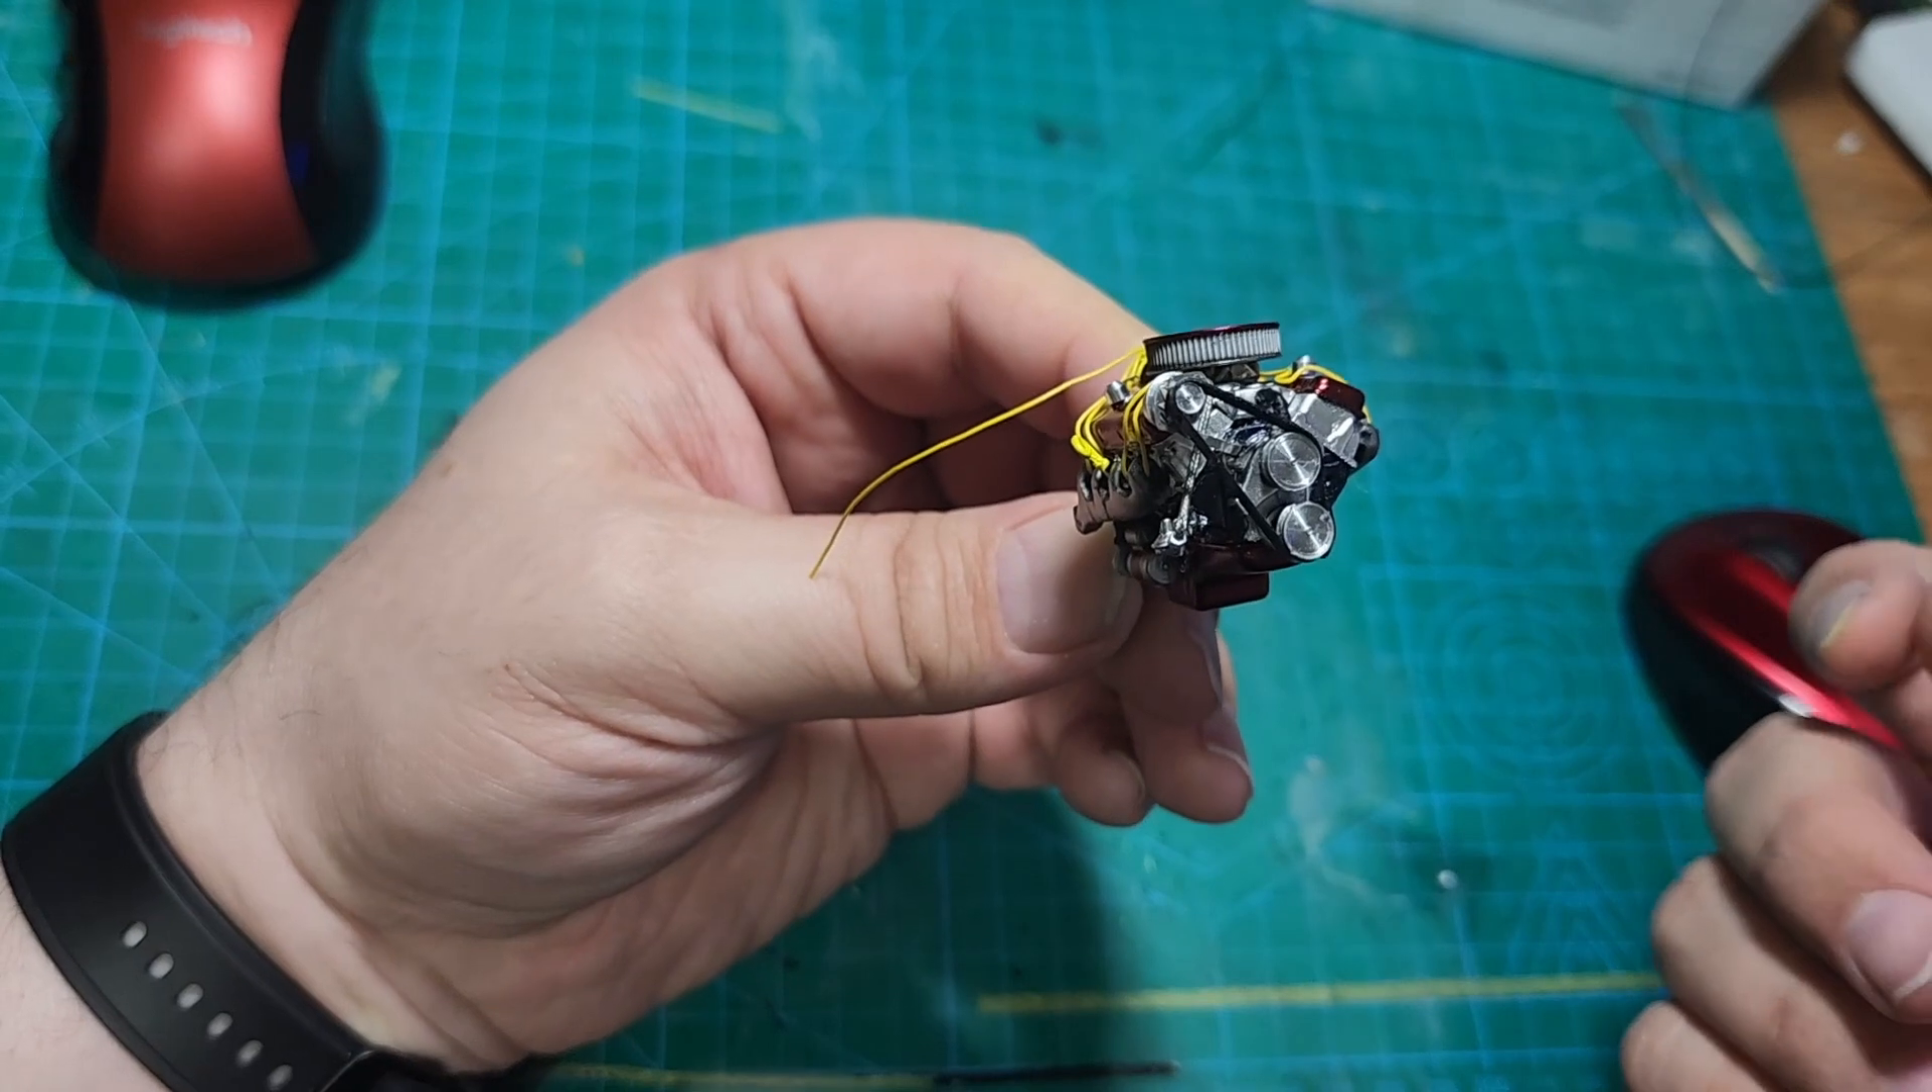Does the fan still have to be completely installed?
Yes.